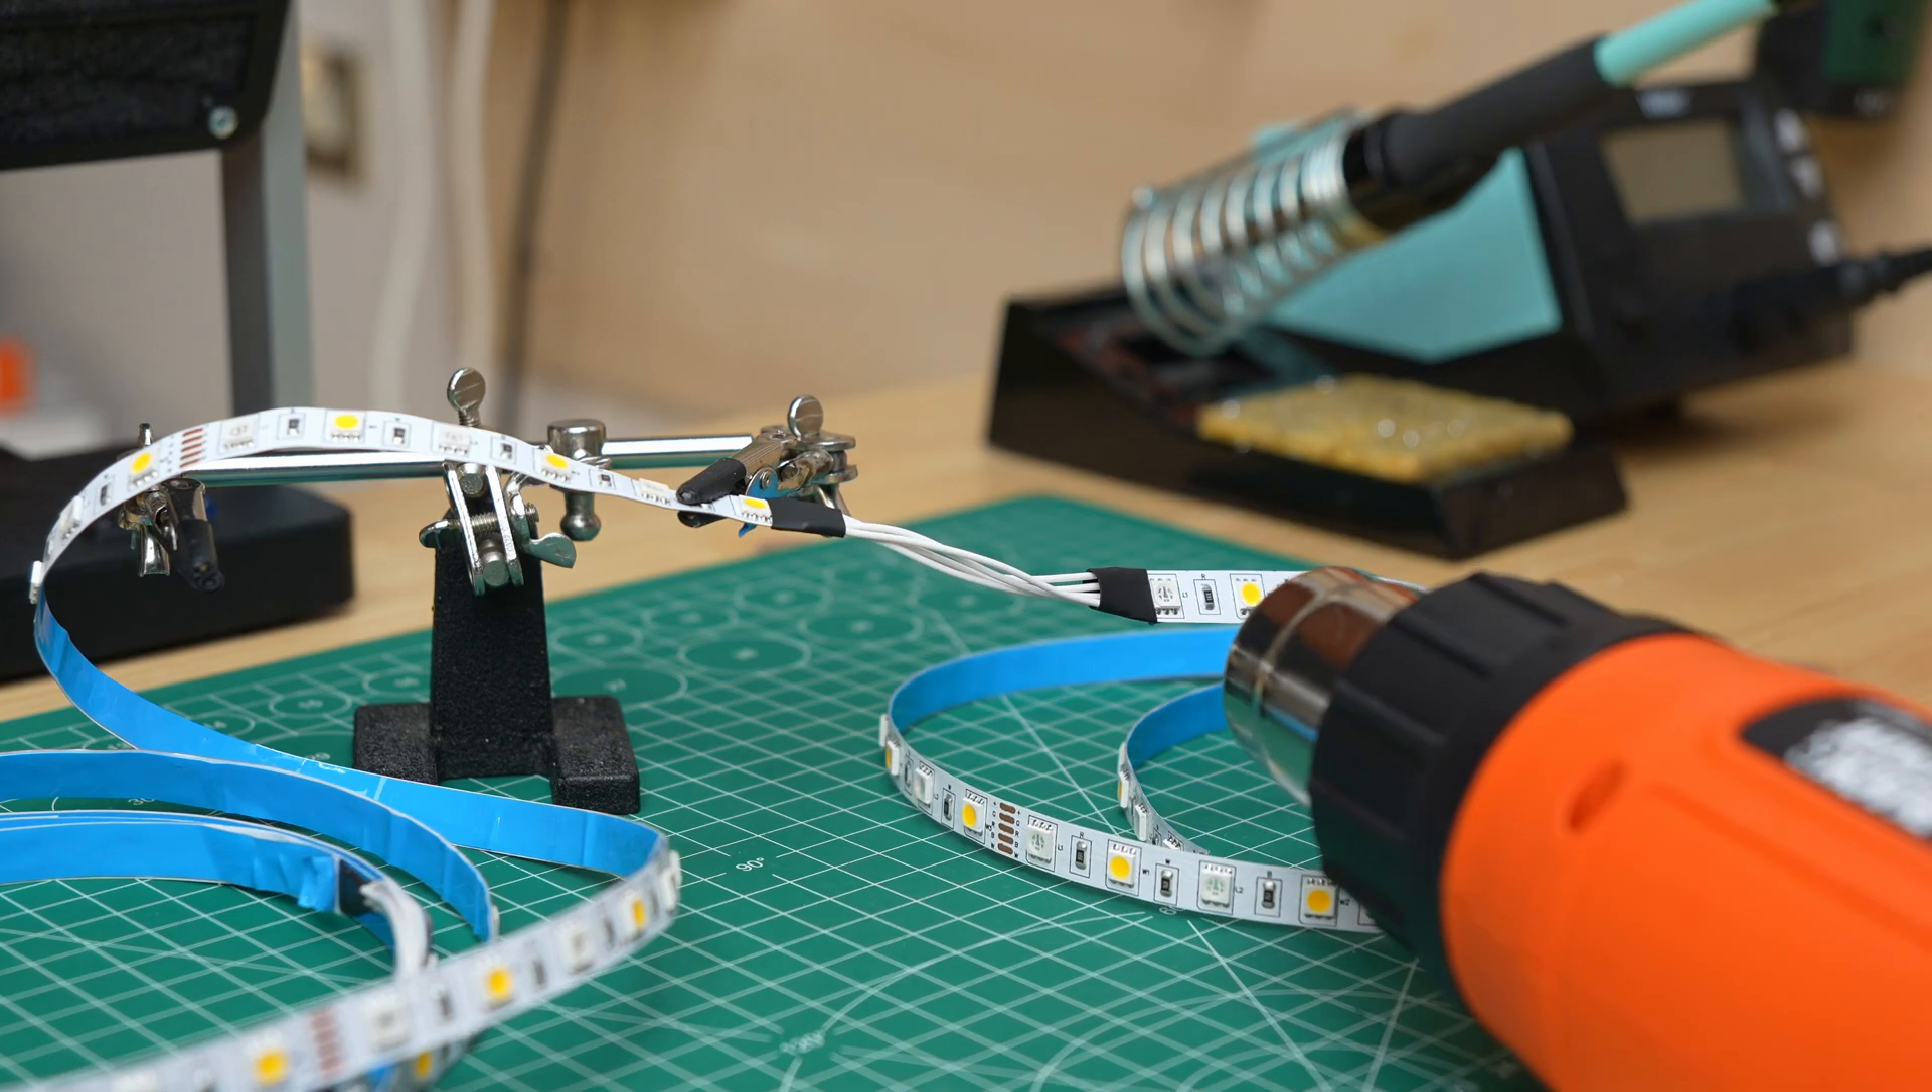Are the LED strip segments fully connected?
Yes.